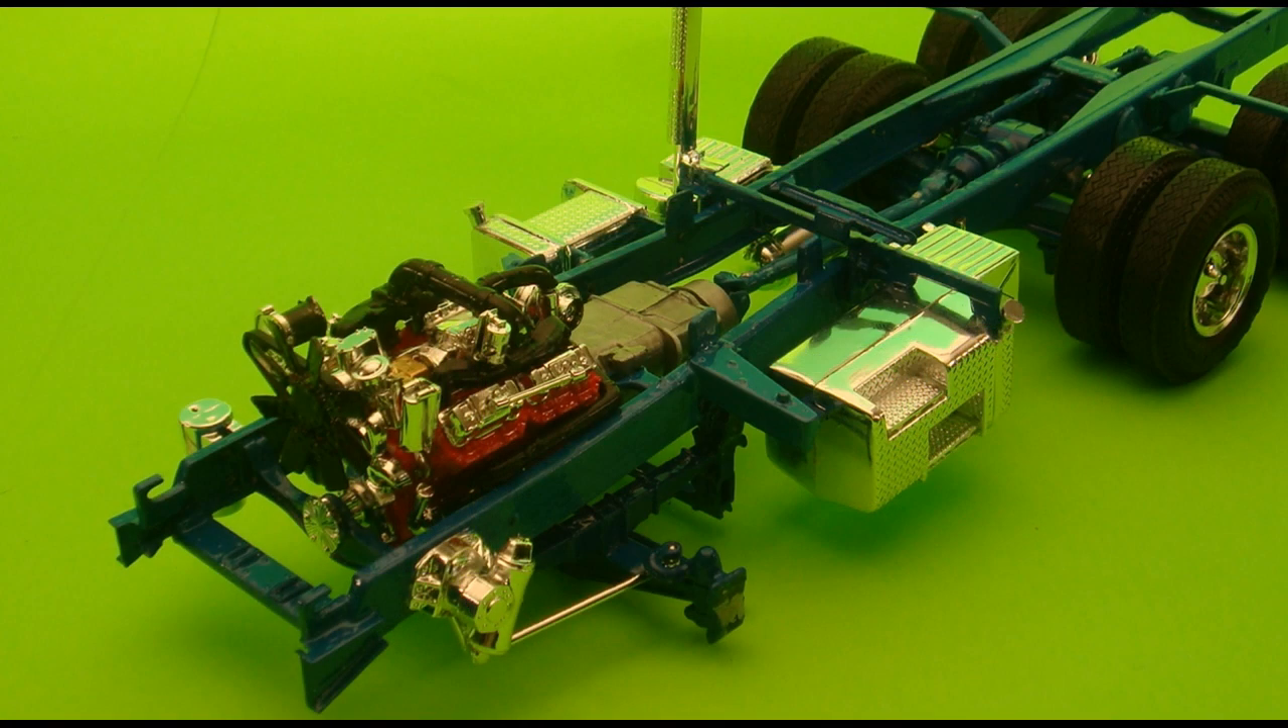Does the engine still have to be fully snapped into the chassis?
No.